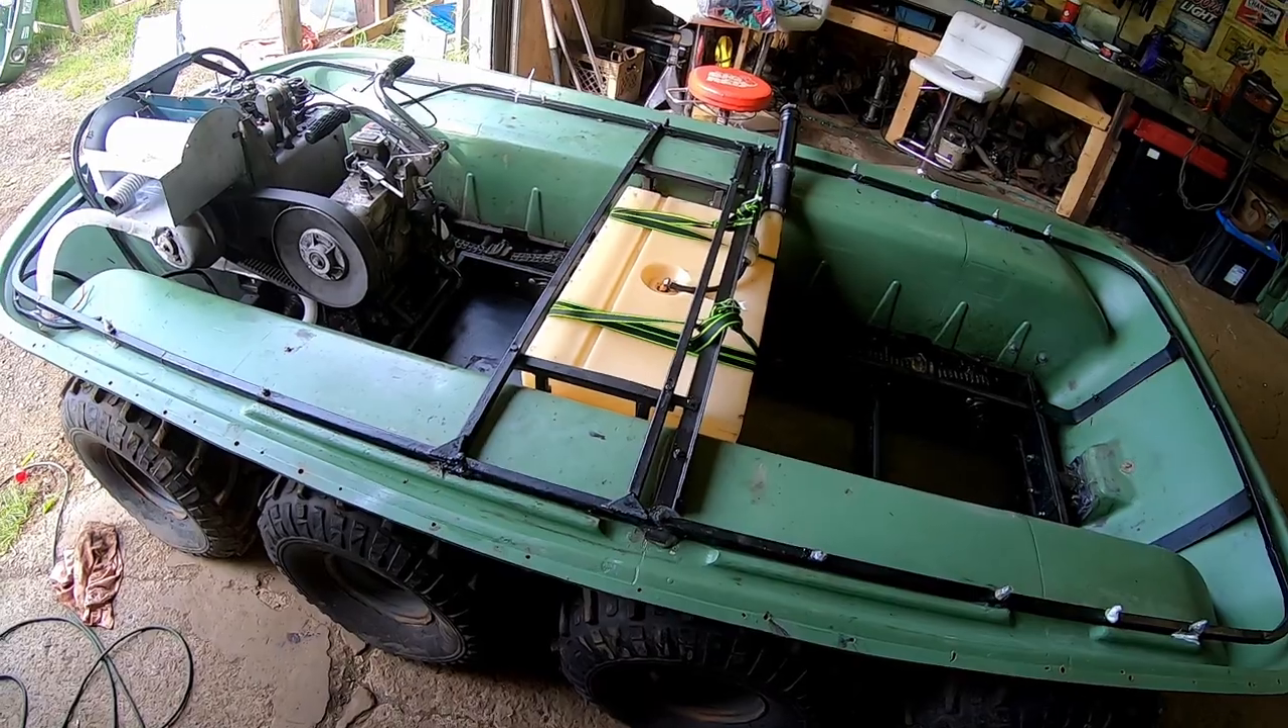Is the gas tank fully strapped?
Yes.